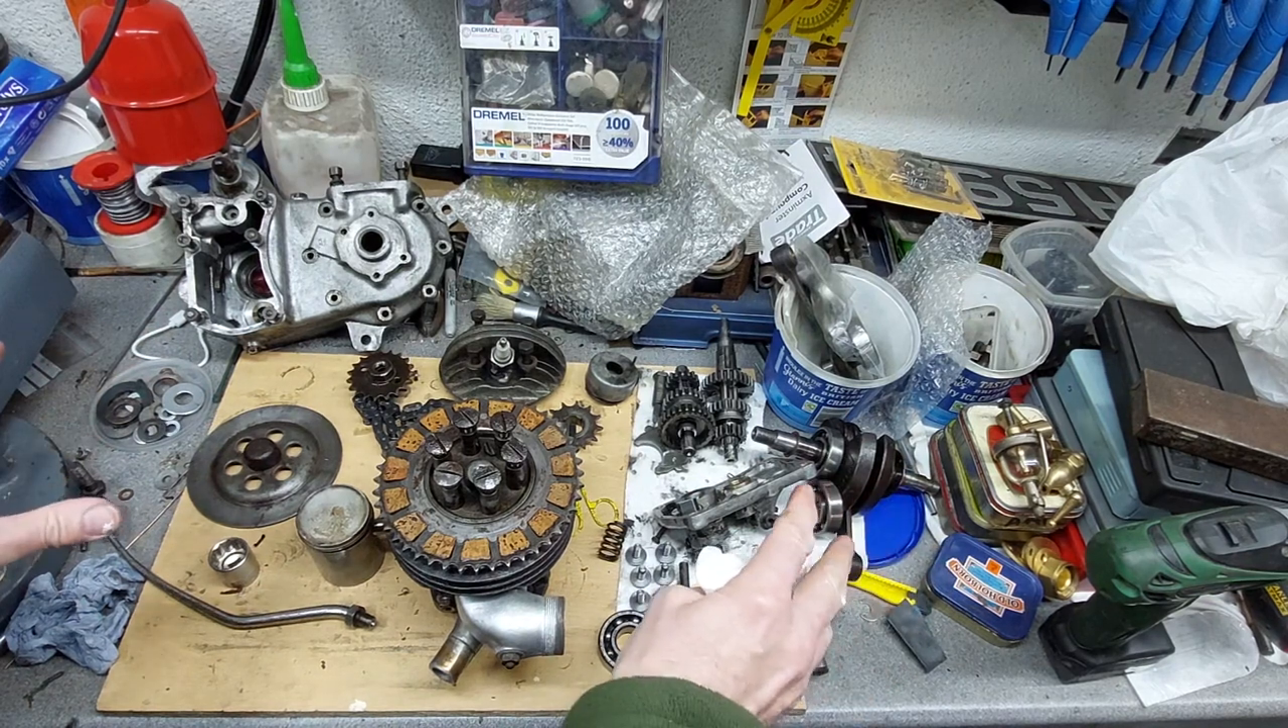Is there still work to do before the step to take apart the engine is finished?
No.